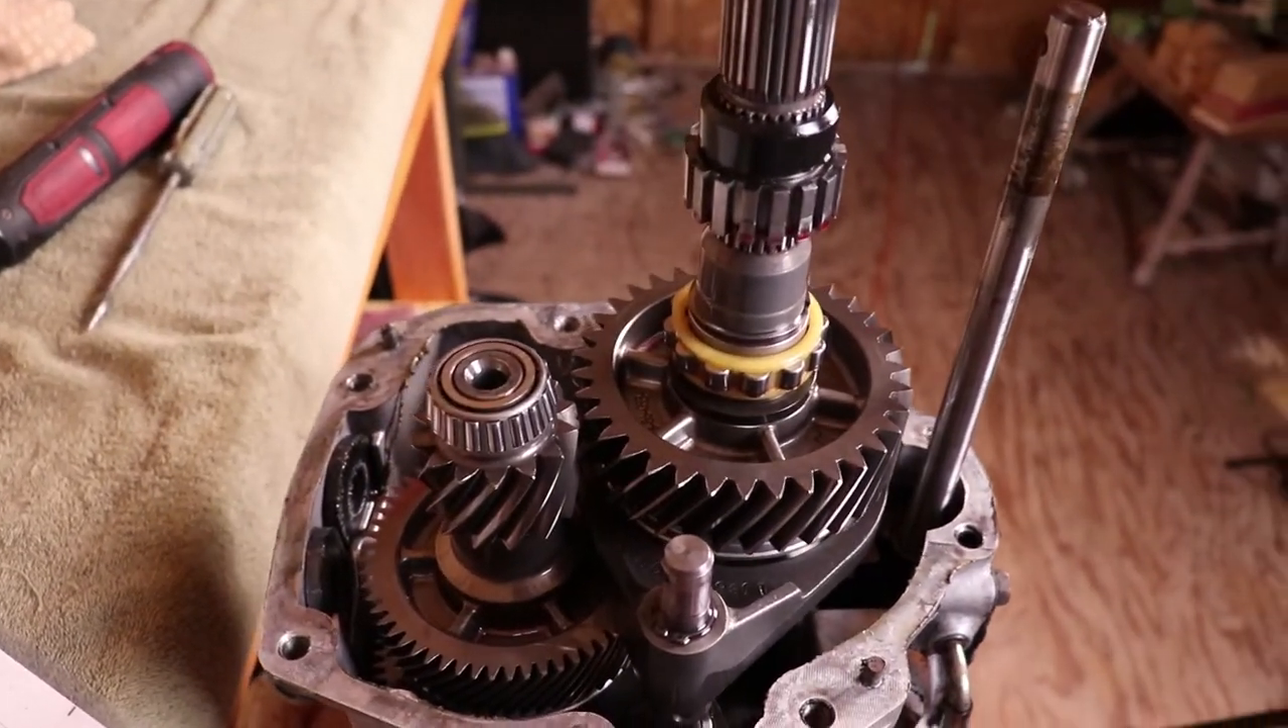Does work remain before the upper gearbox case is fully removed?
No.